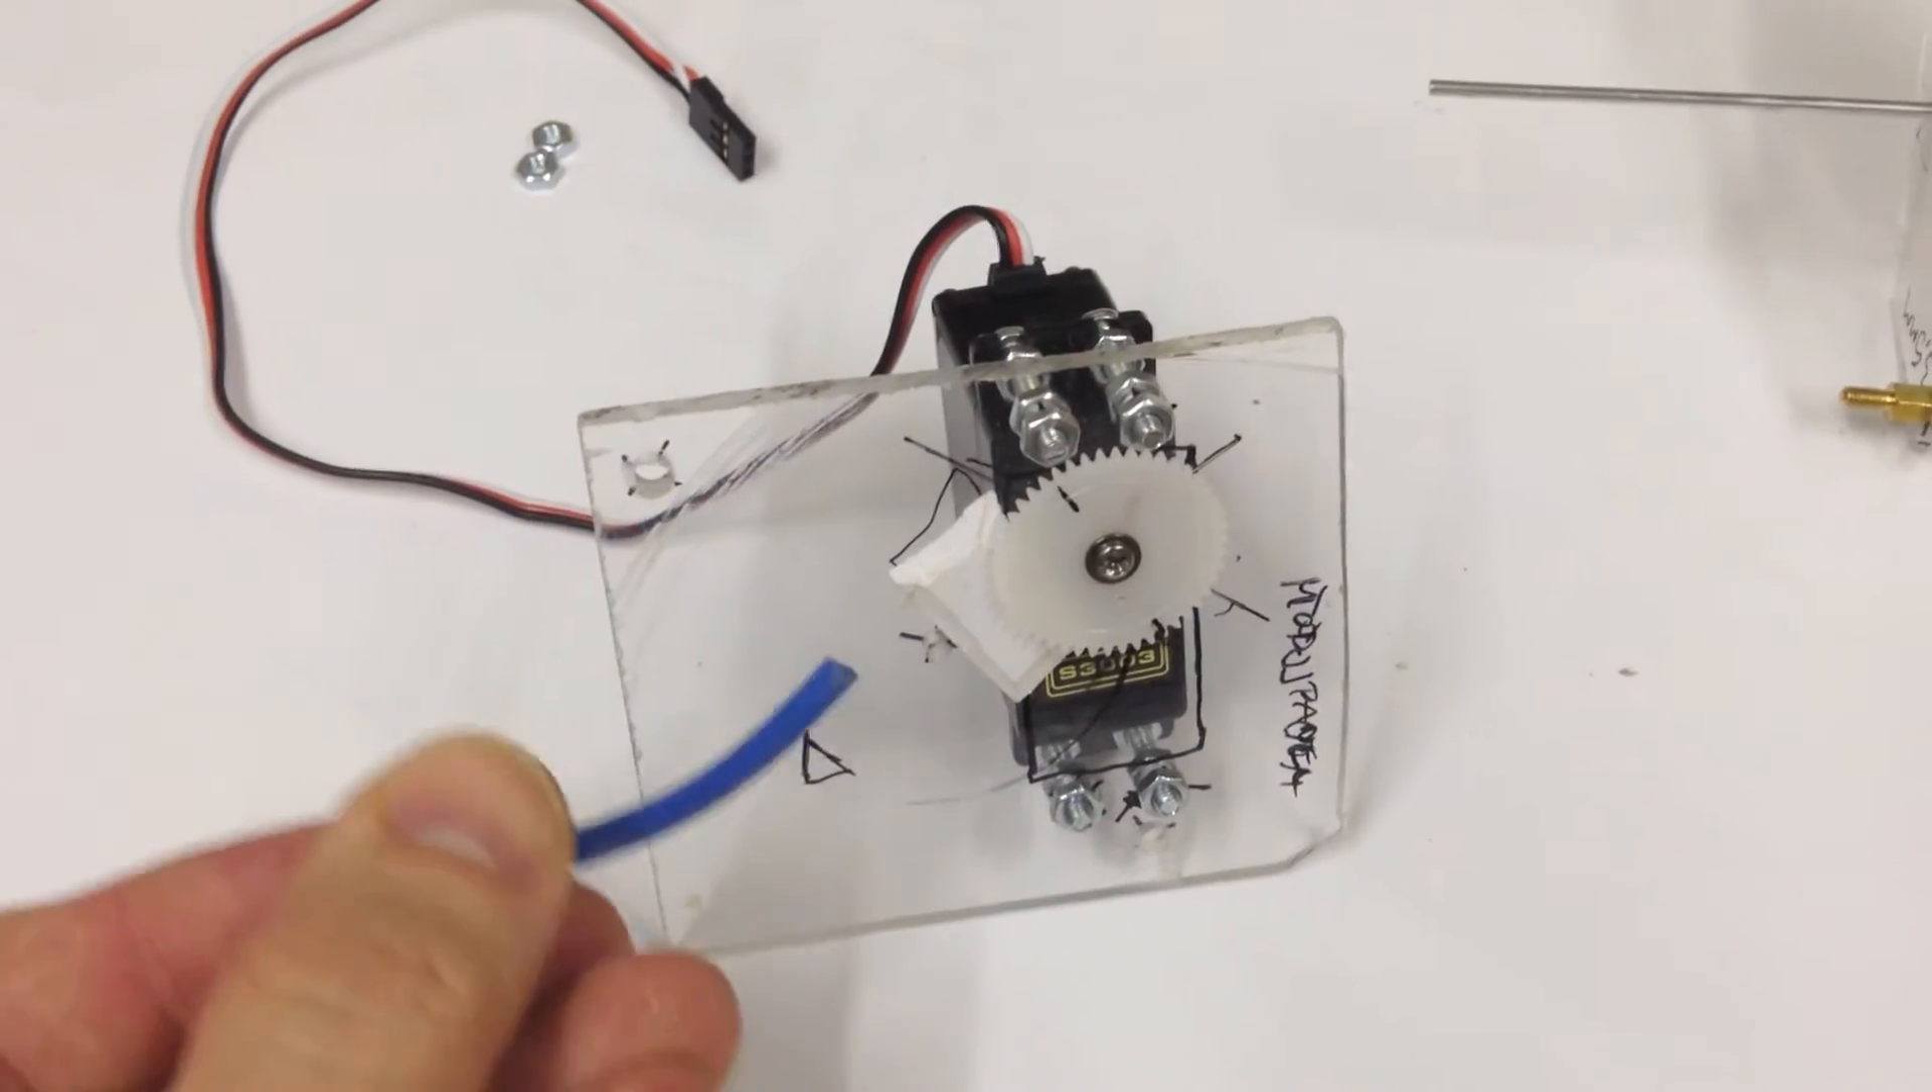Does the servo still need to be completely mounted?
No.